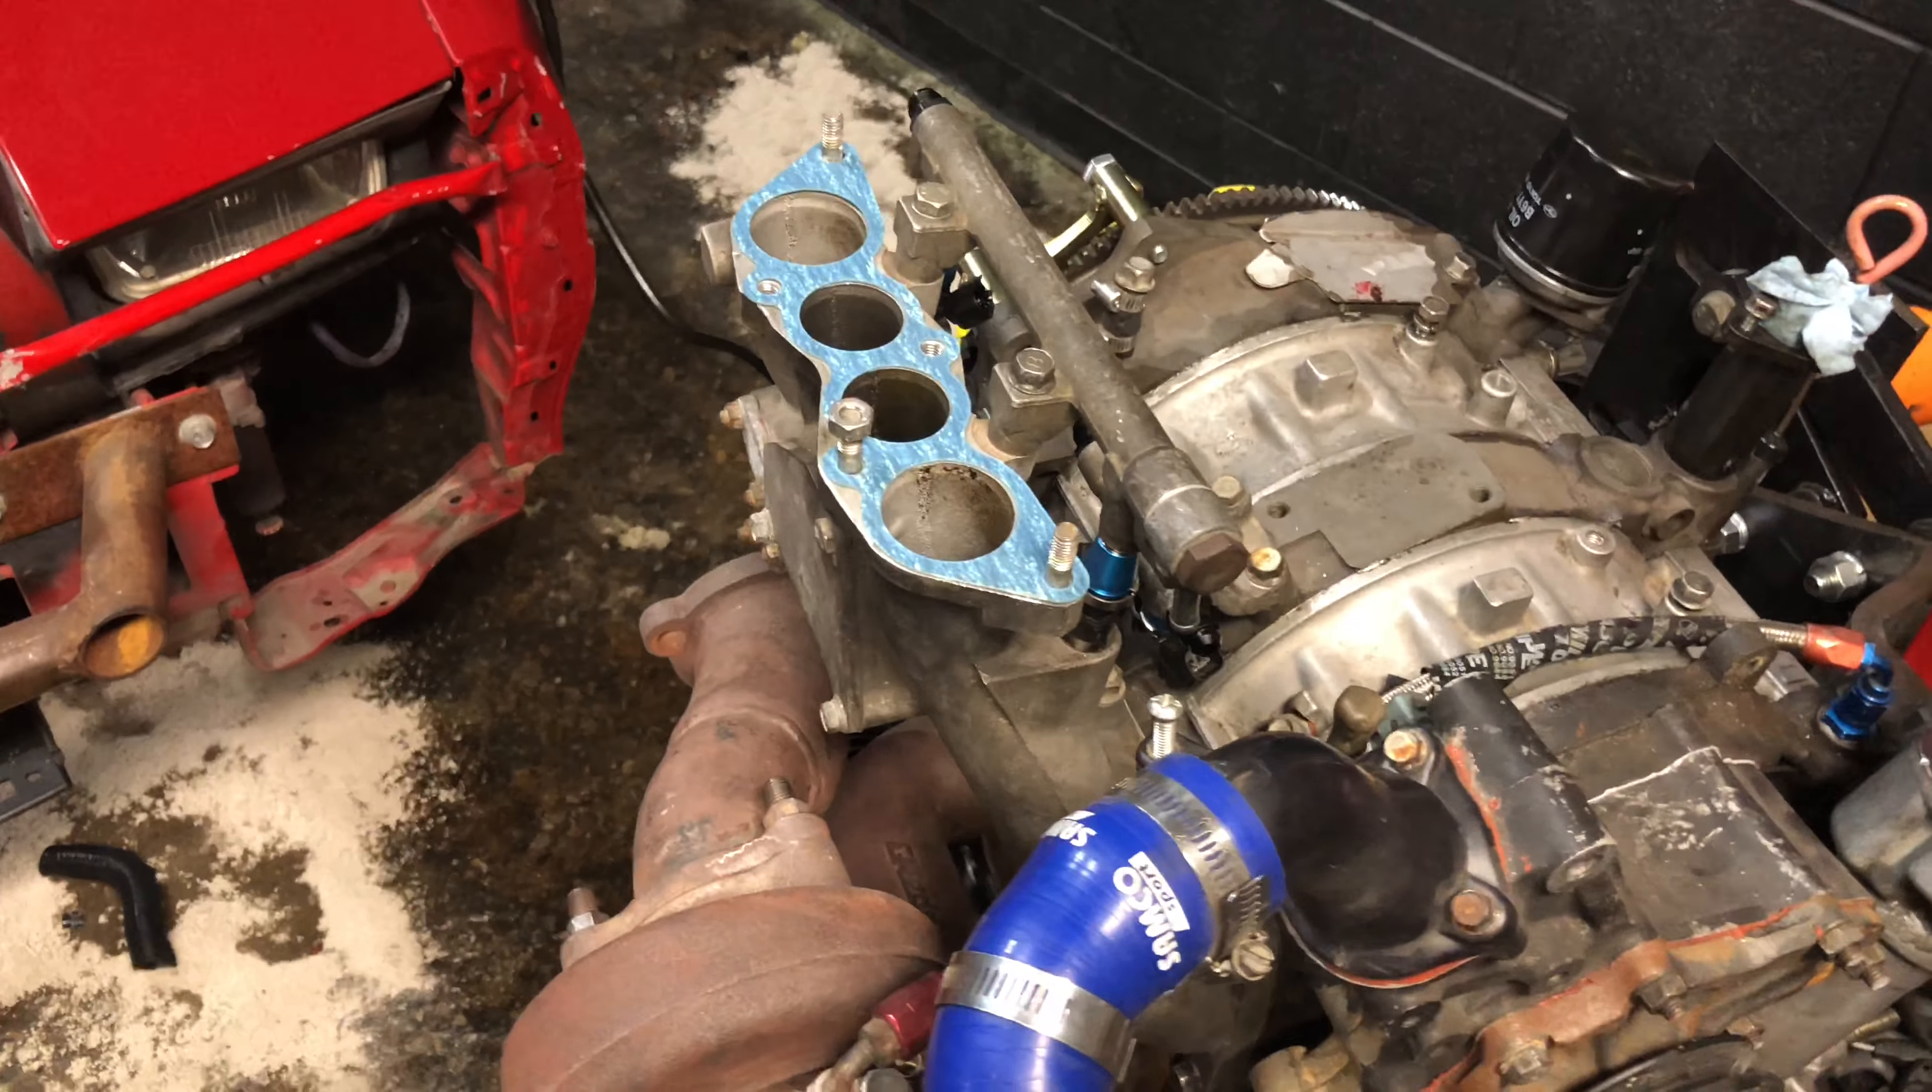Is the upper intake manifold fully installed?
No.